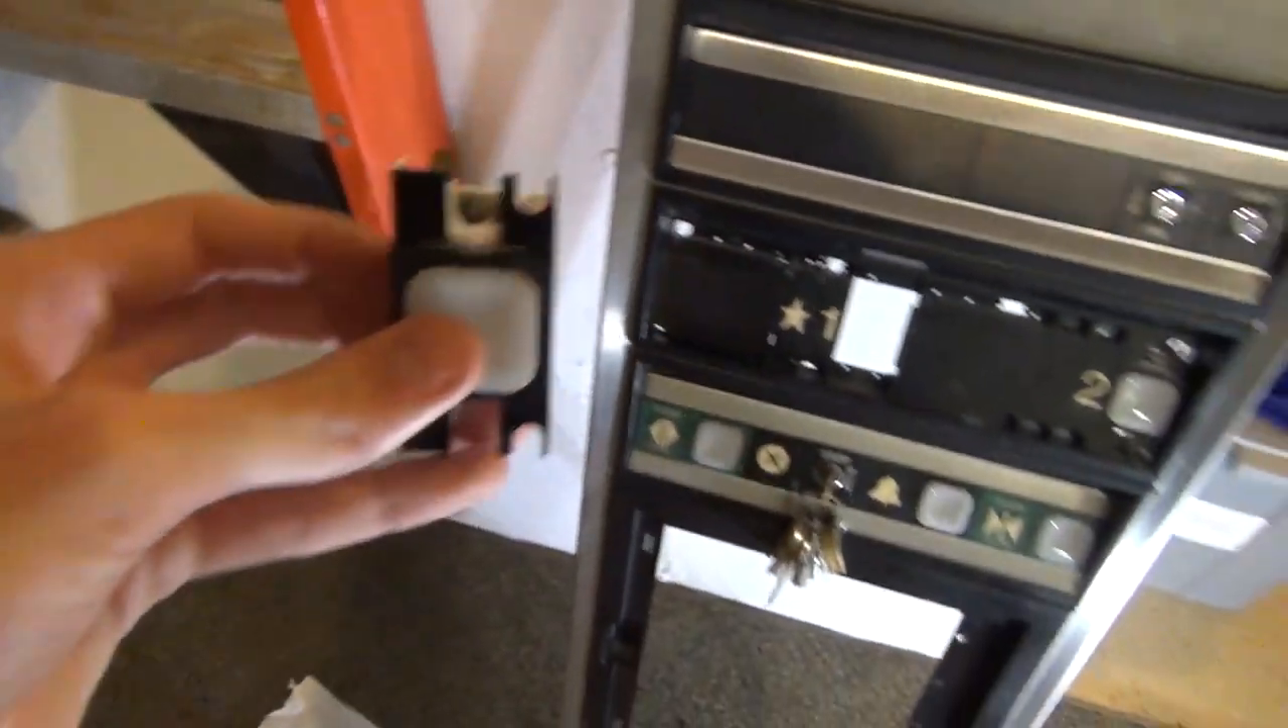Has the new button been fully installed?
No.